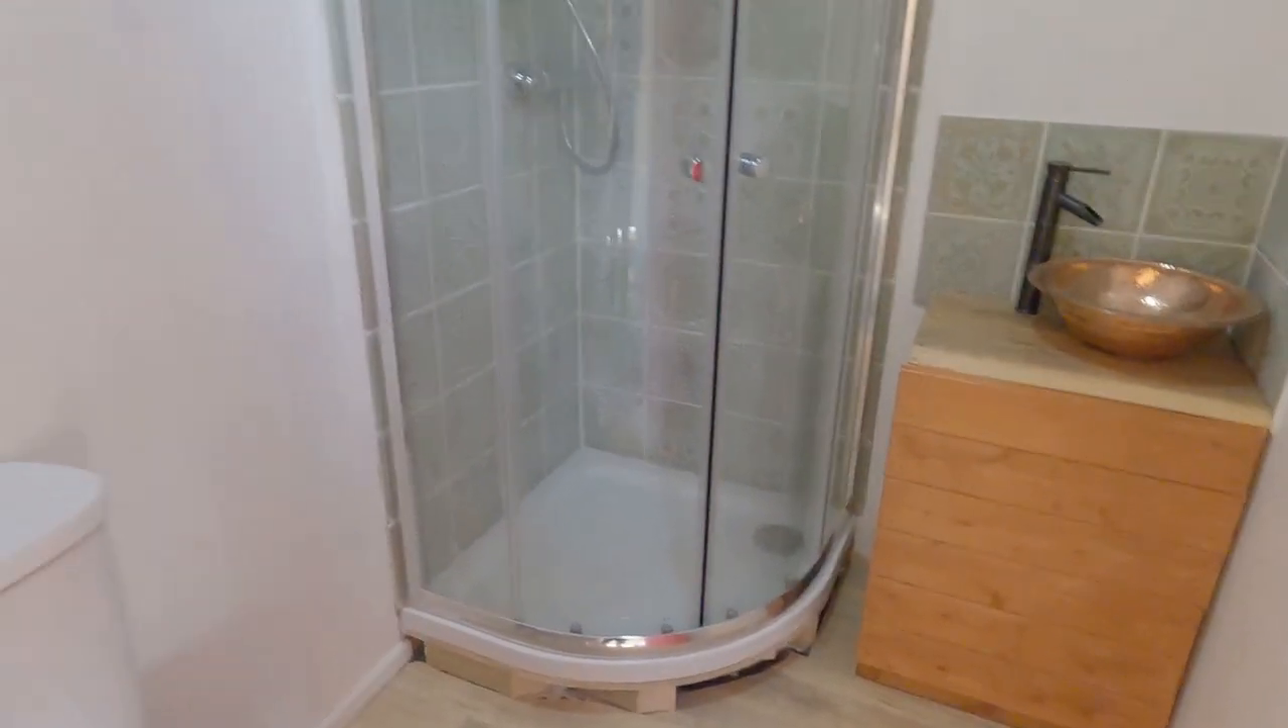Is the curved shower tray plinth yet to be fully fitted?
Yes.